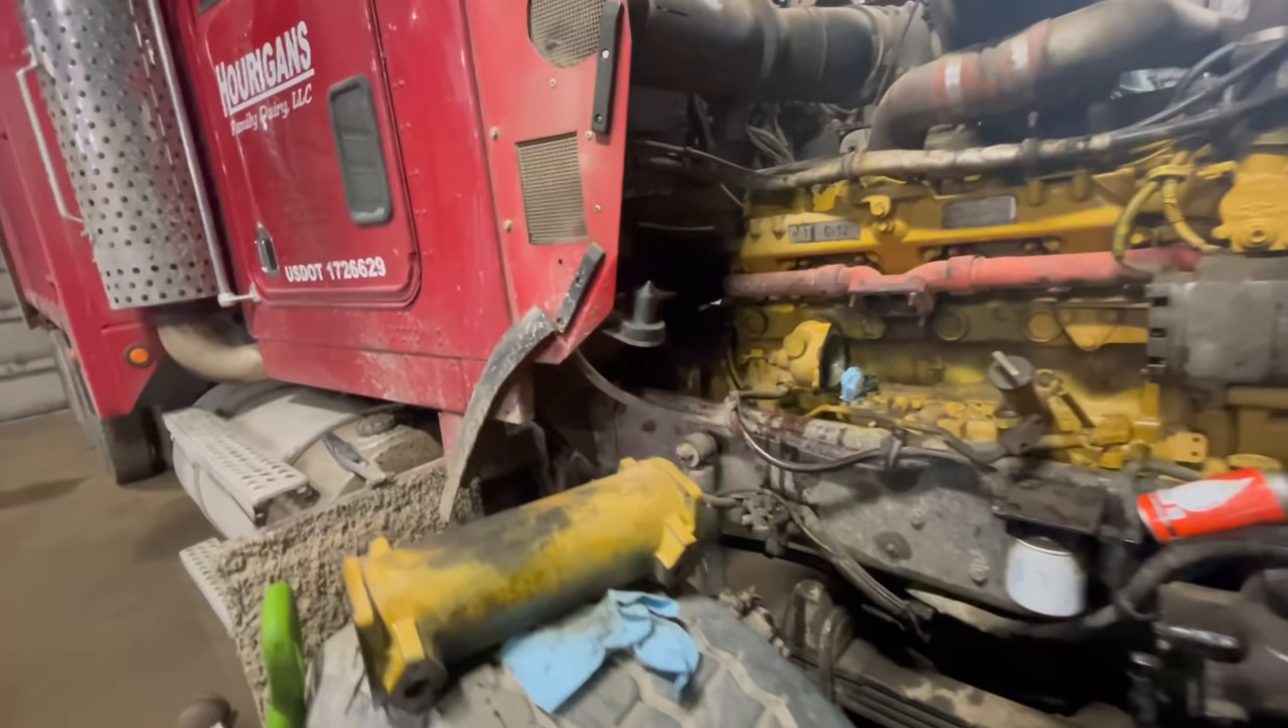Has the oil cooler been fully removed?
Yes.